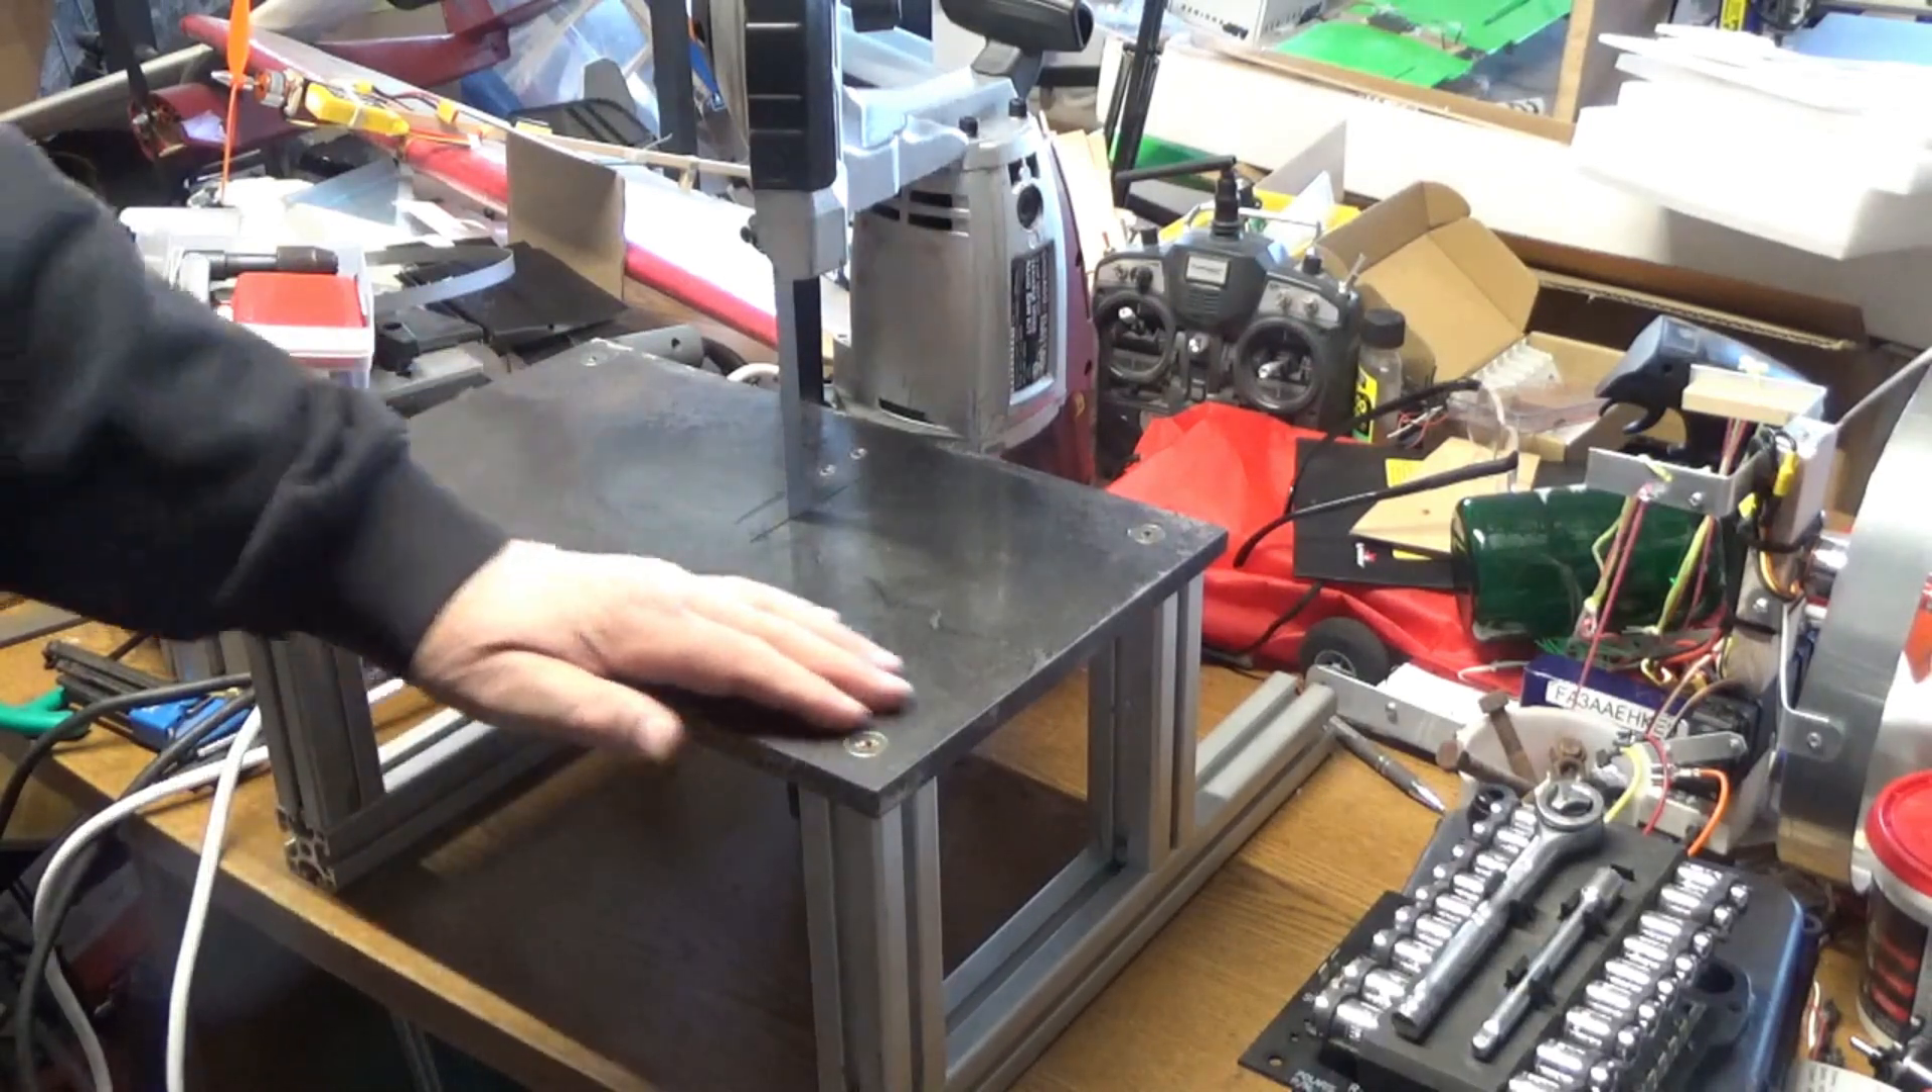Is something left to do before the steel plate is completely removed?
Yes.